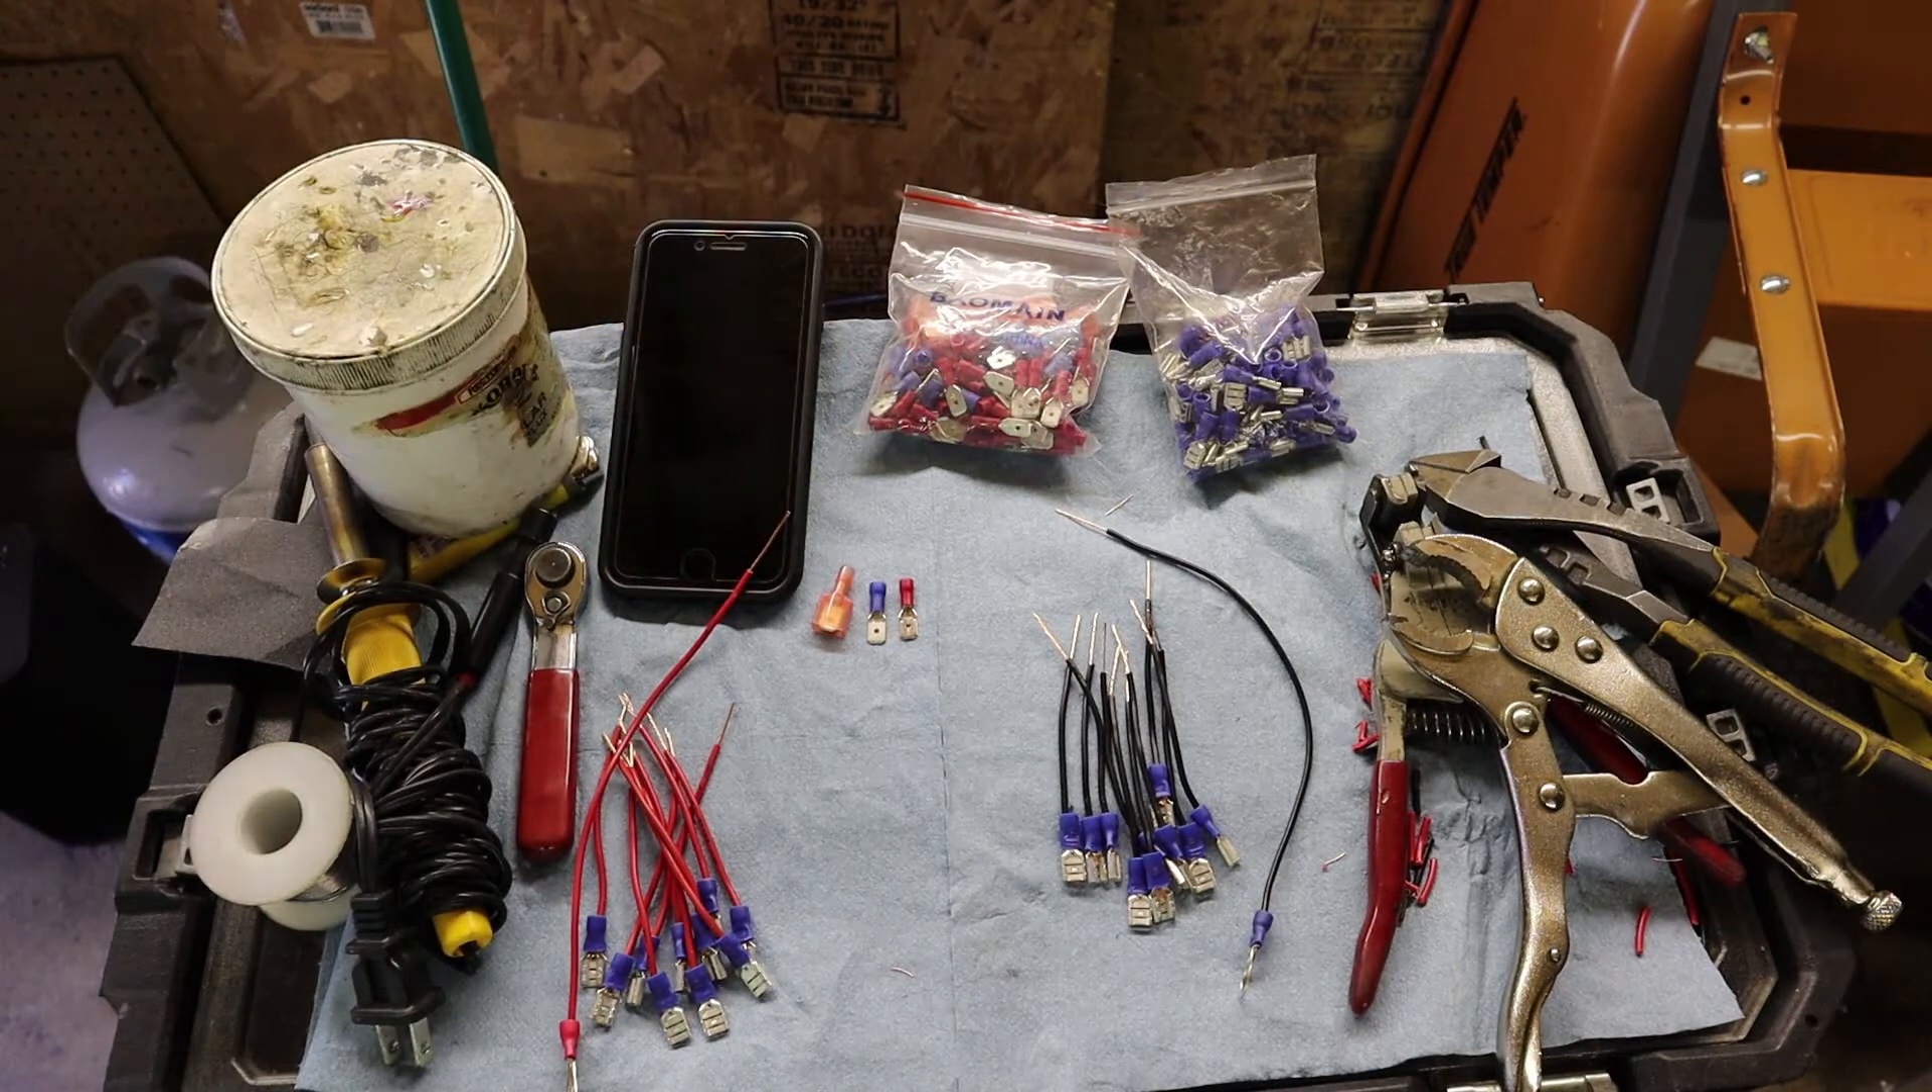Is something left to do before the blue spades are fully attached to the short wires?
No.